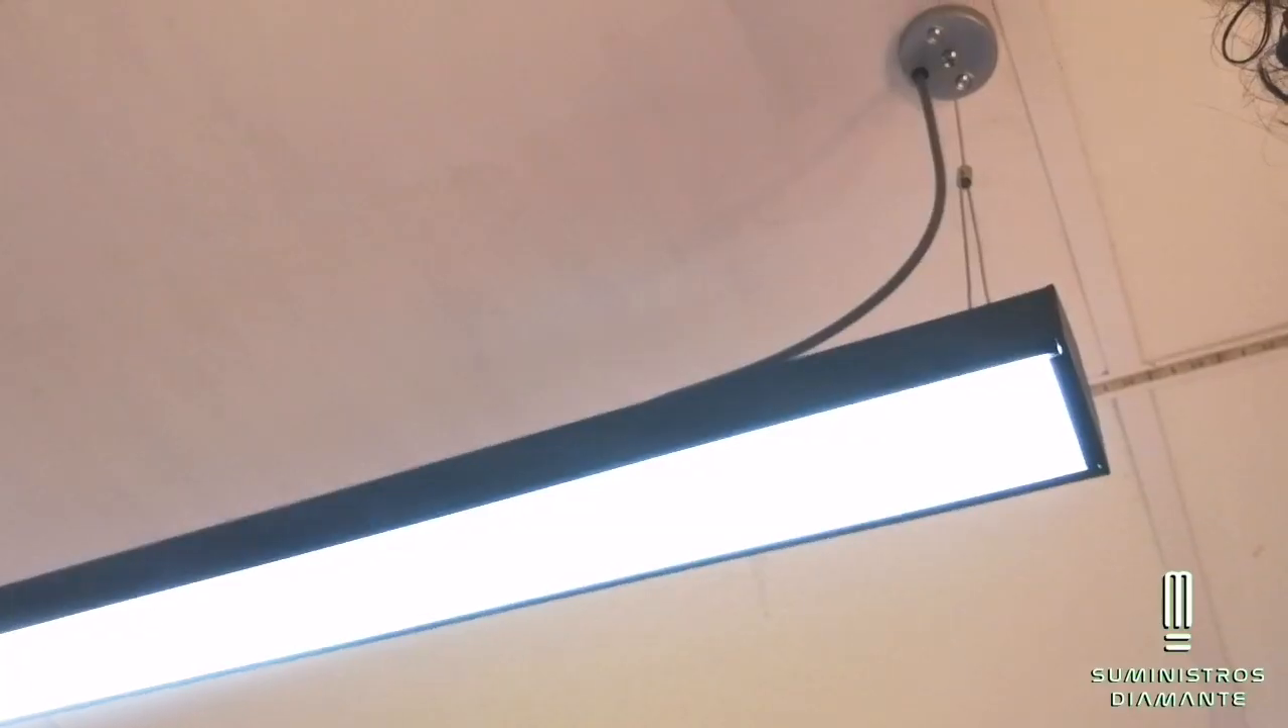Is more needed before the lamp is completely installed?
No.